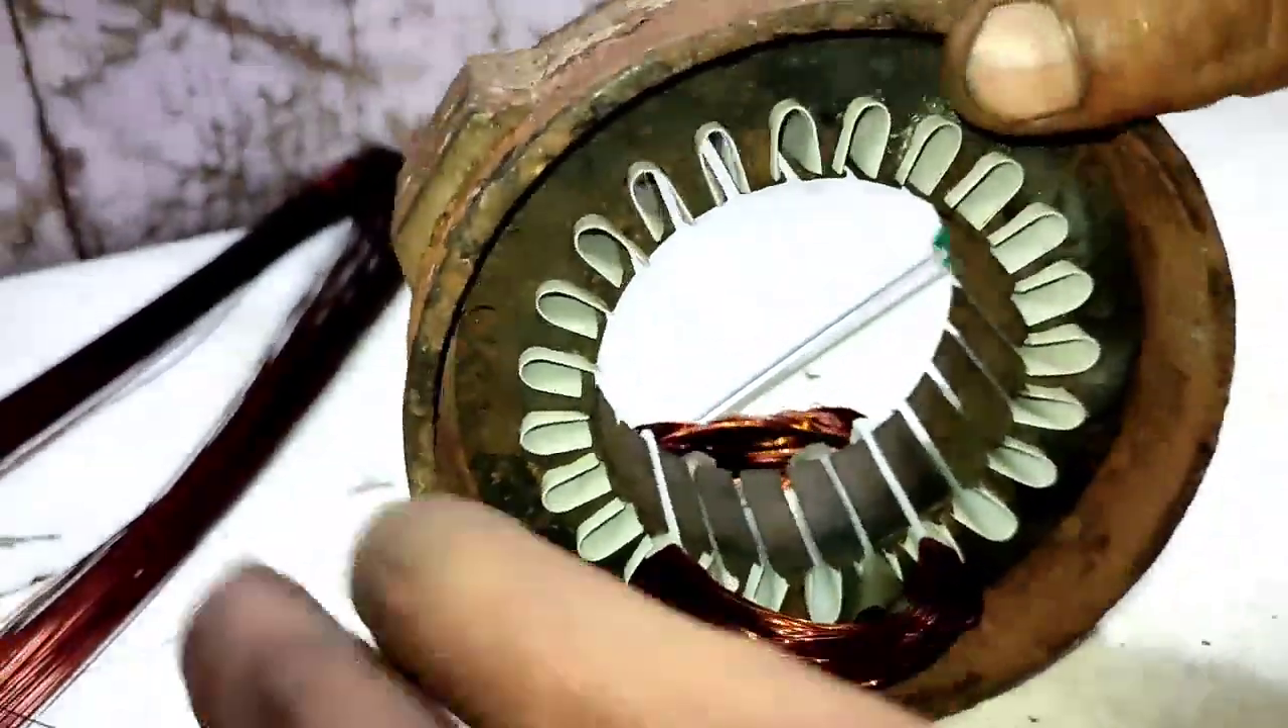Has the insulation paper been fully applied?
Yes.